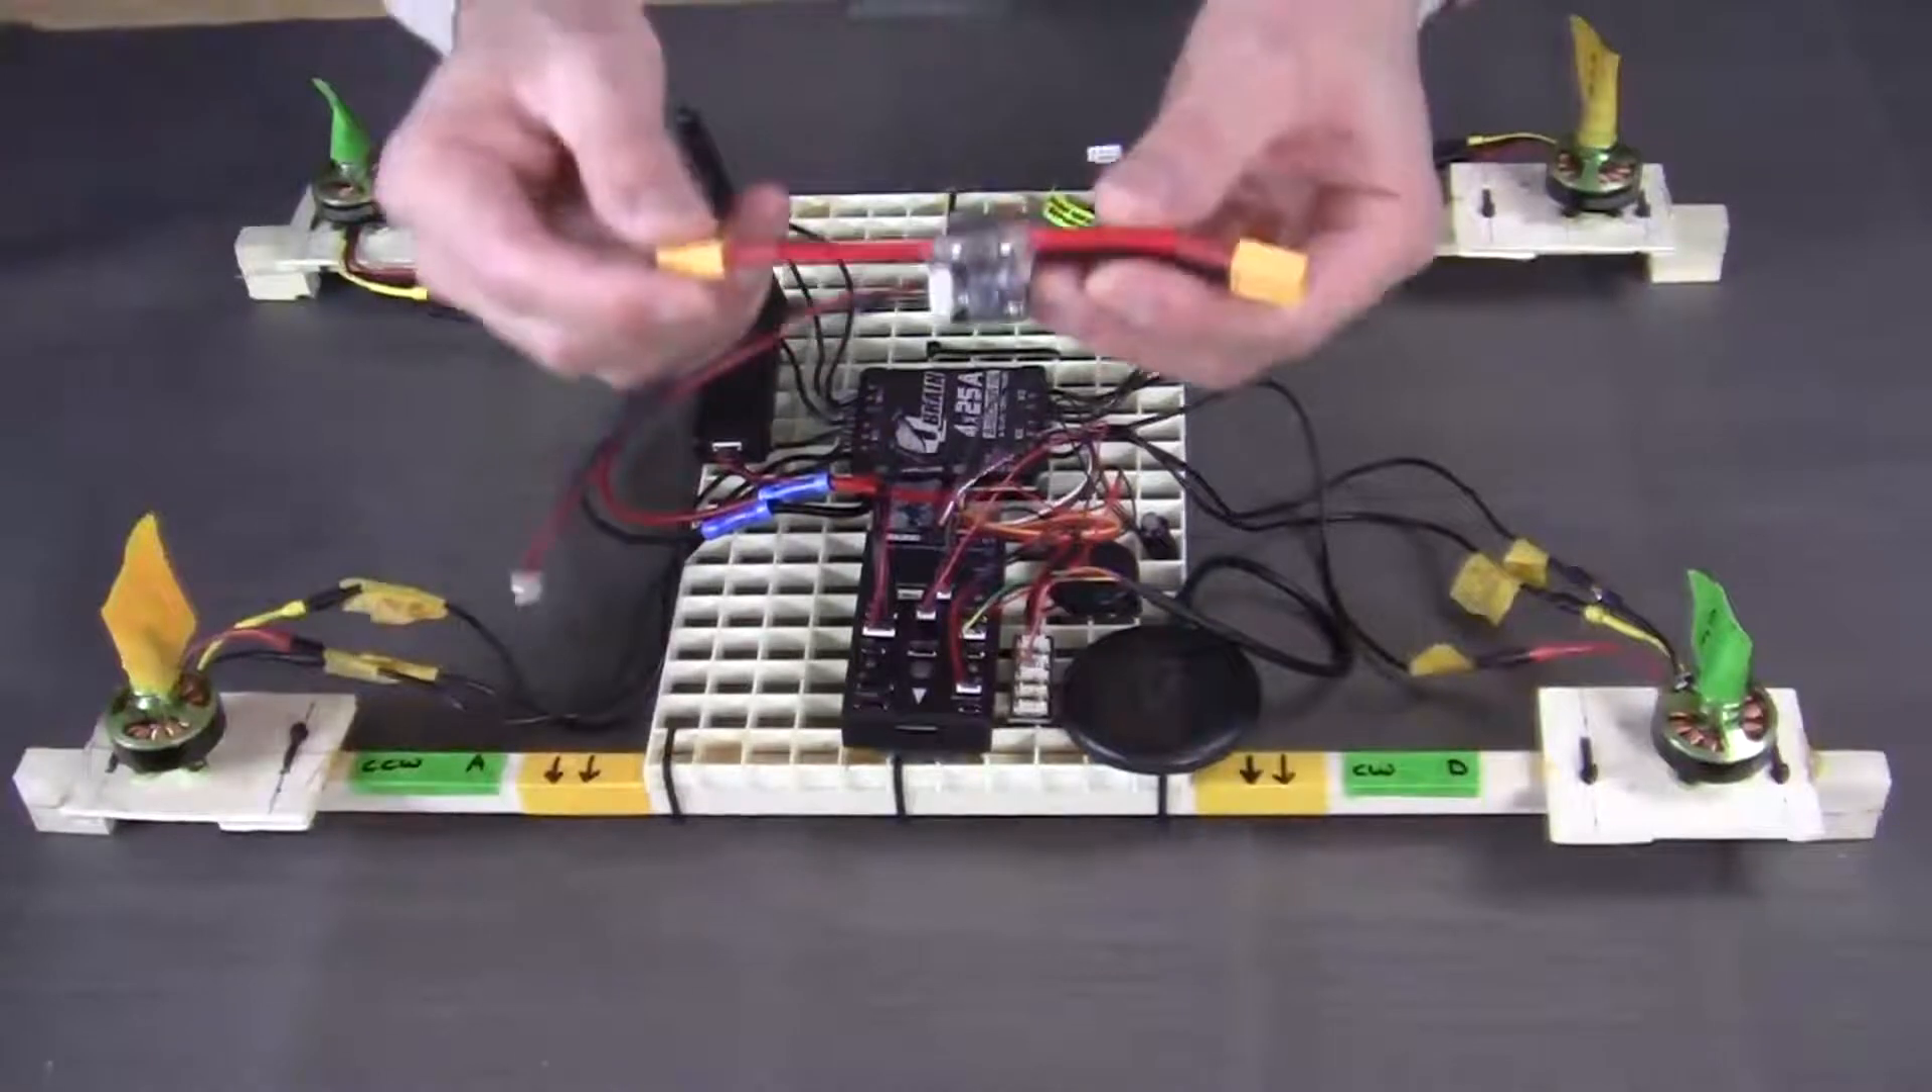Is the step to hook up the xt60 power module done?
No.